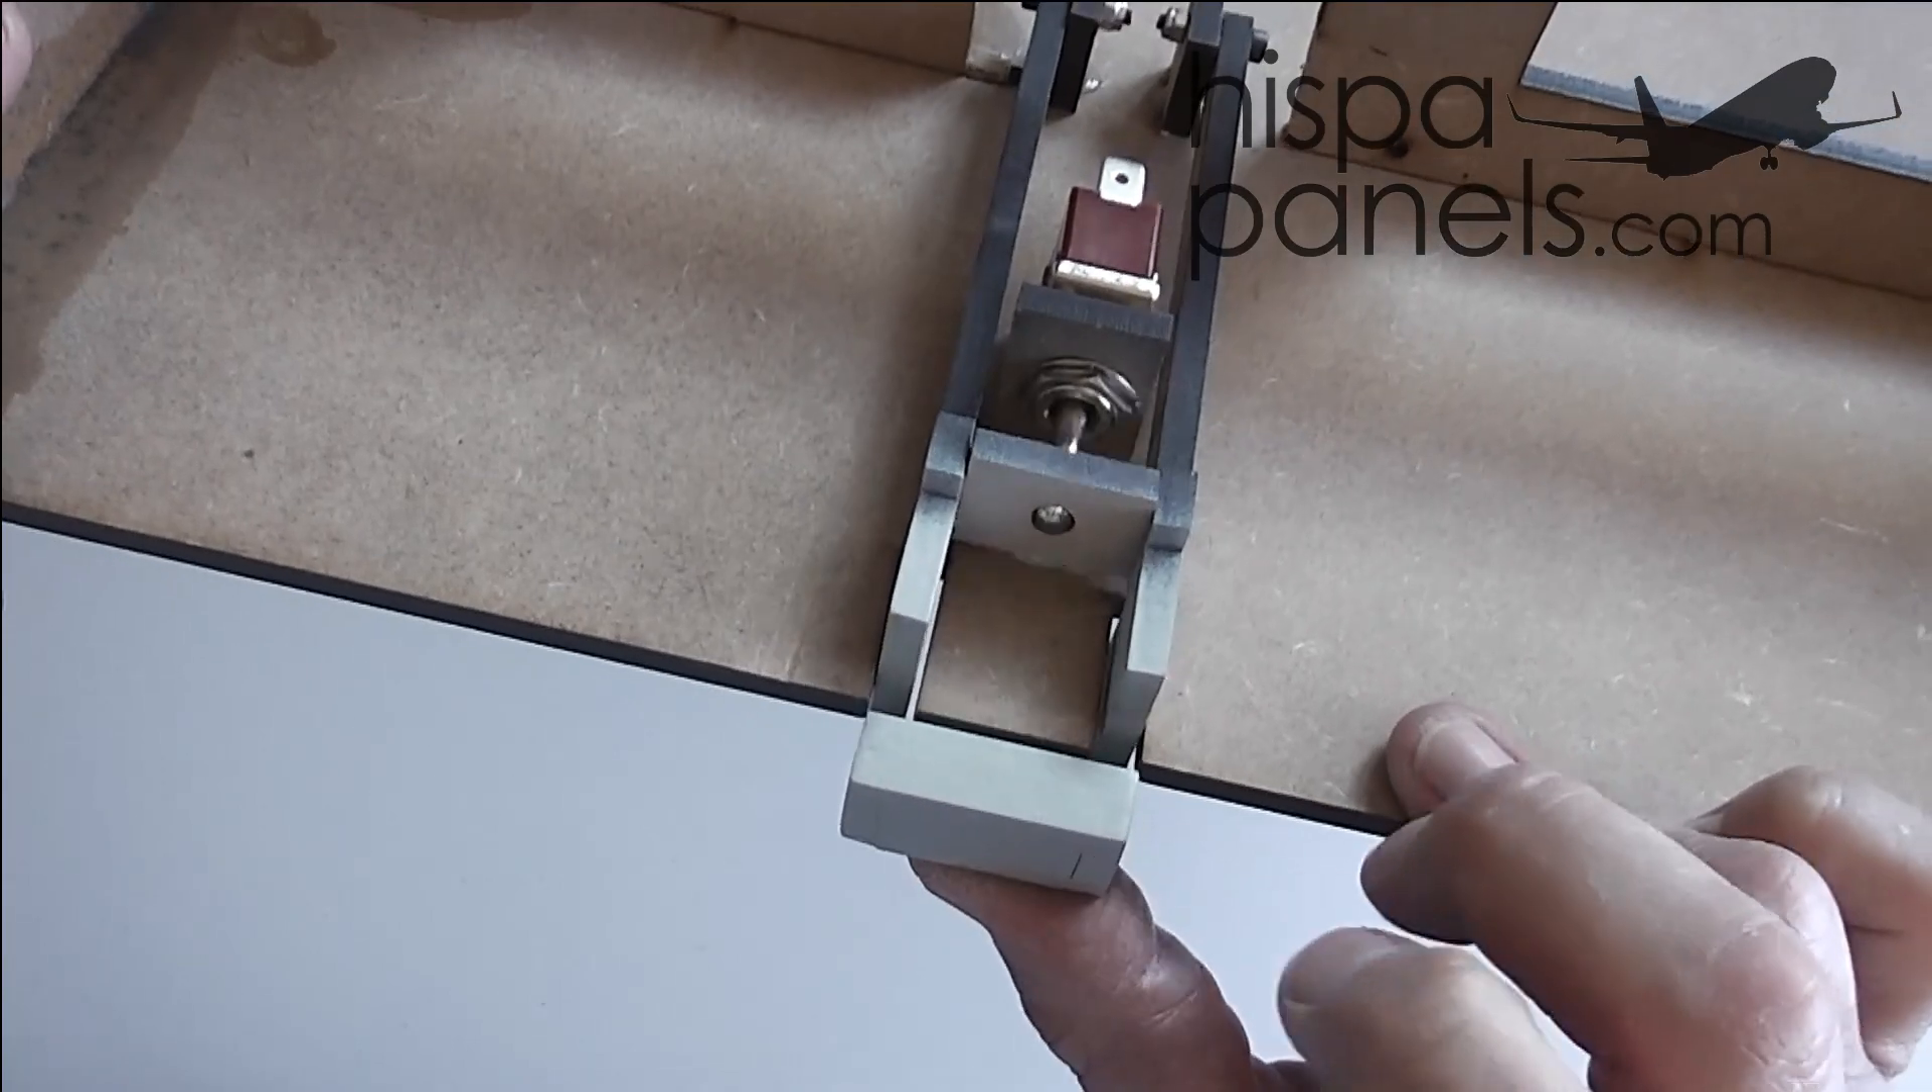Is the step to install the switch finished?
Yes.